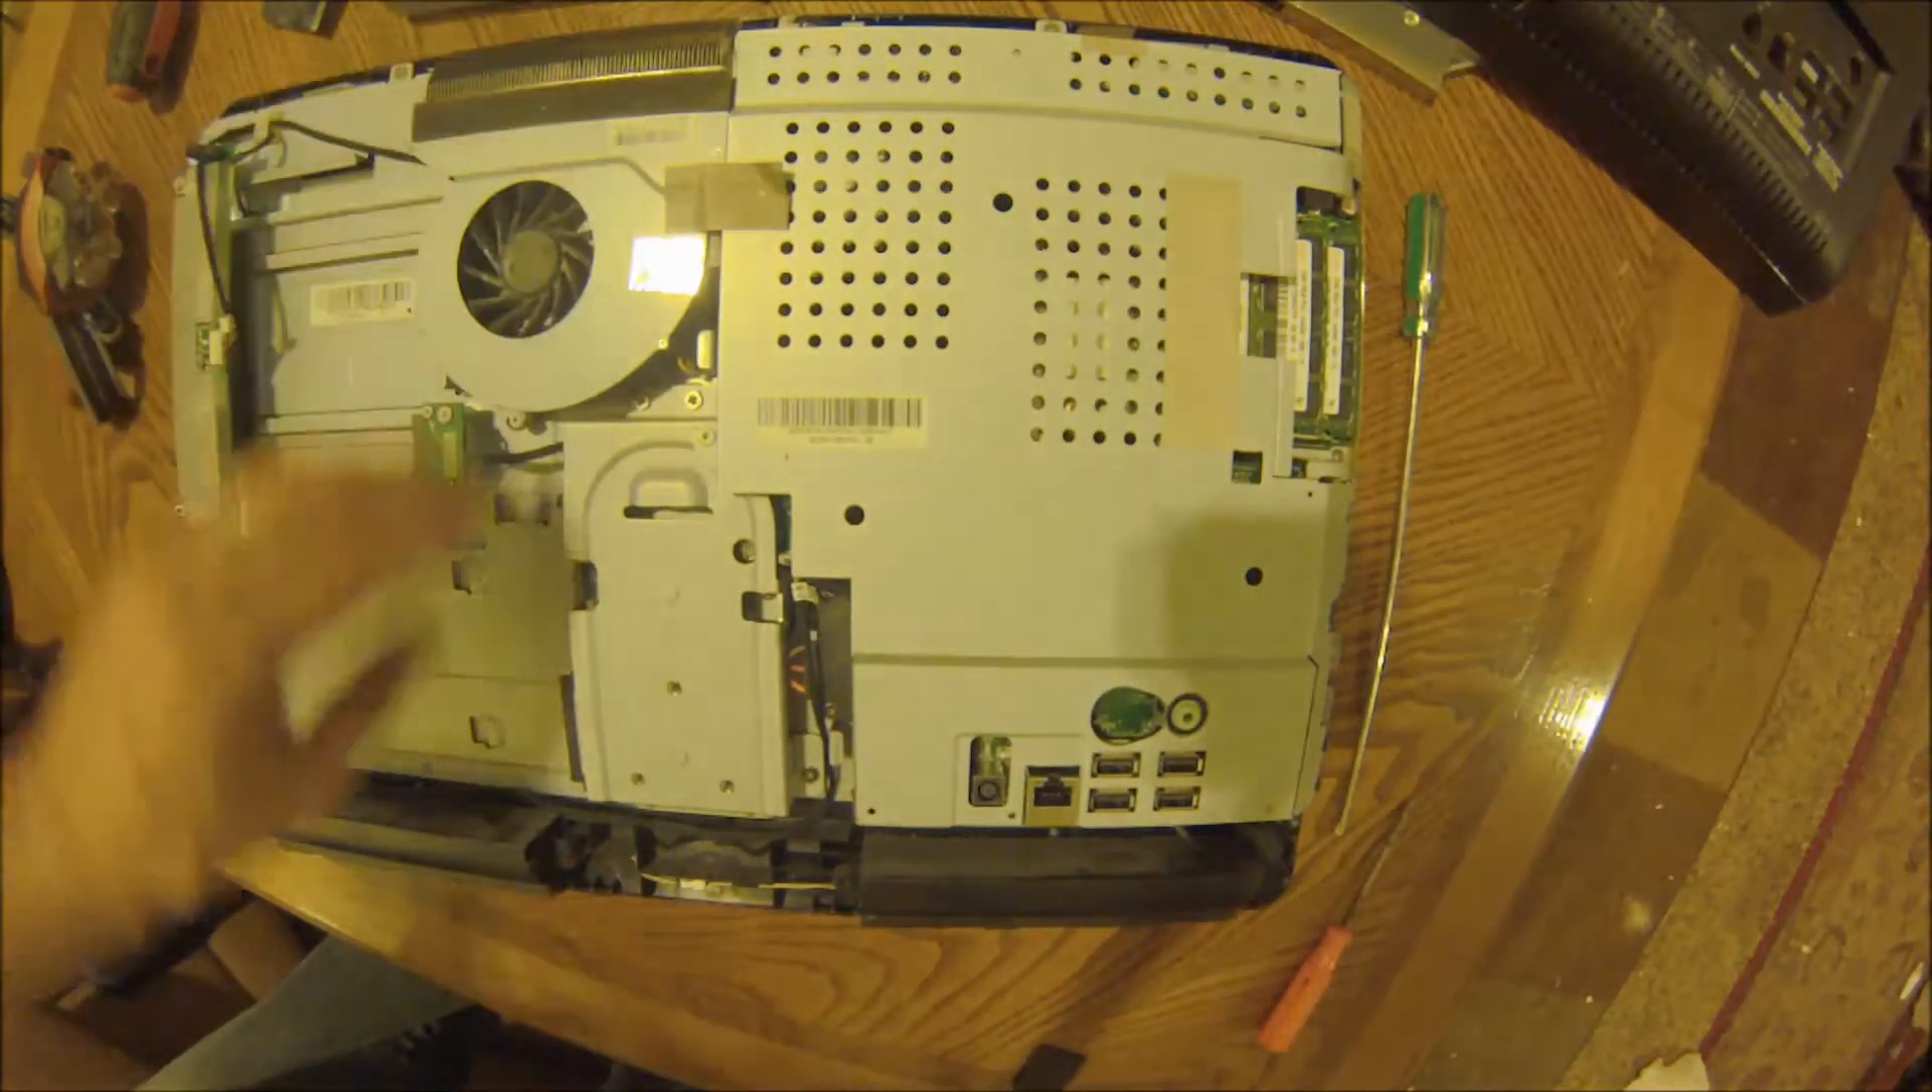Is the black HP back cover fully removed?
Yes.